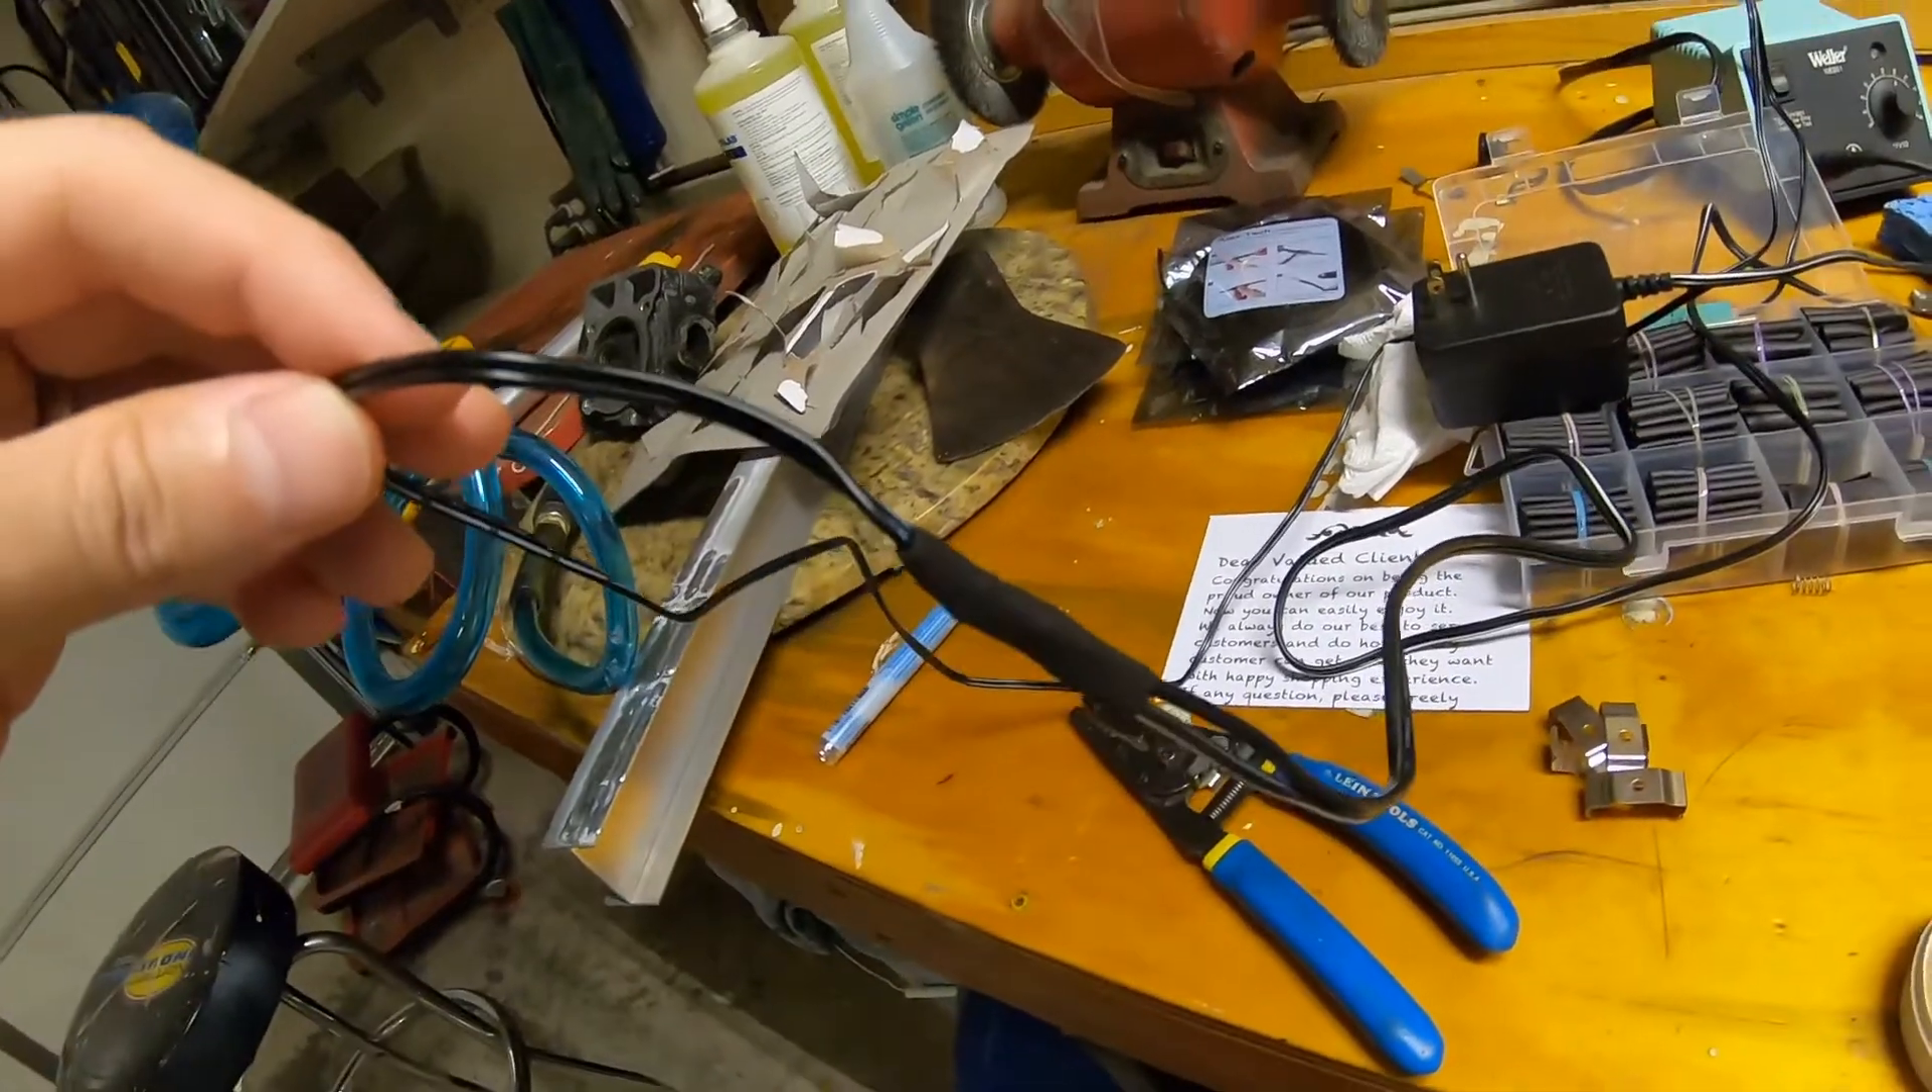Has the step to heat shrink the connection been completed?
Yes.